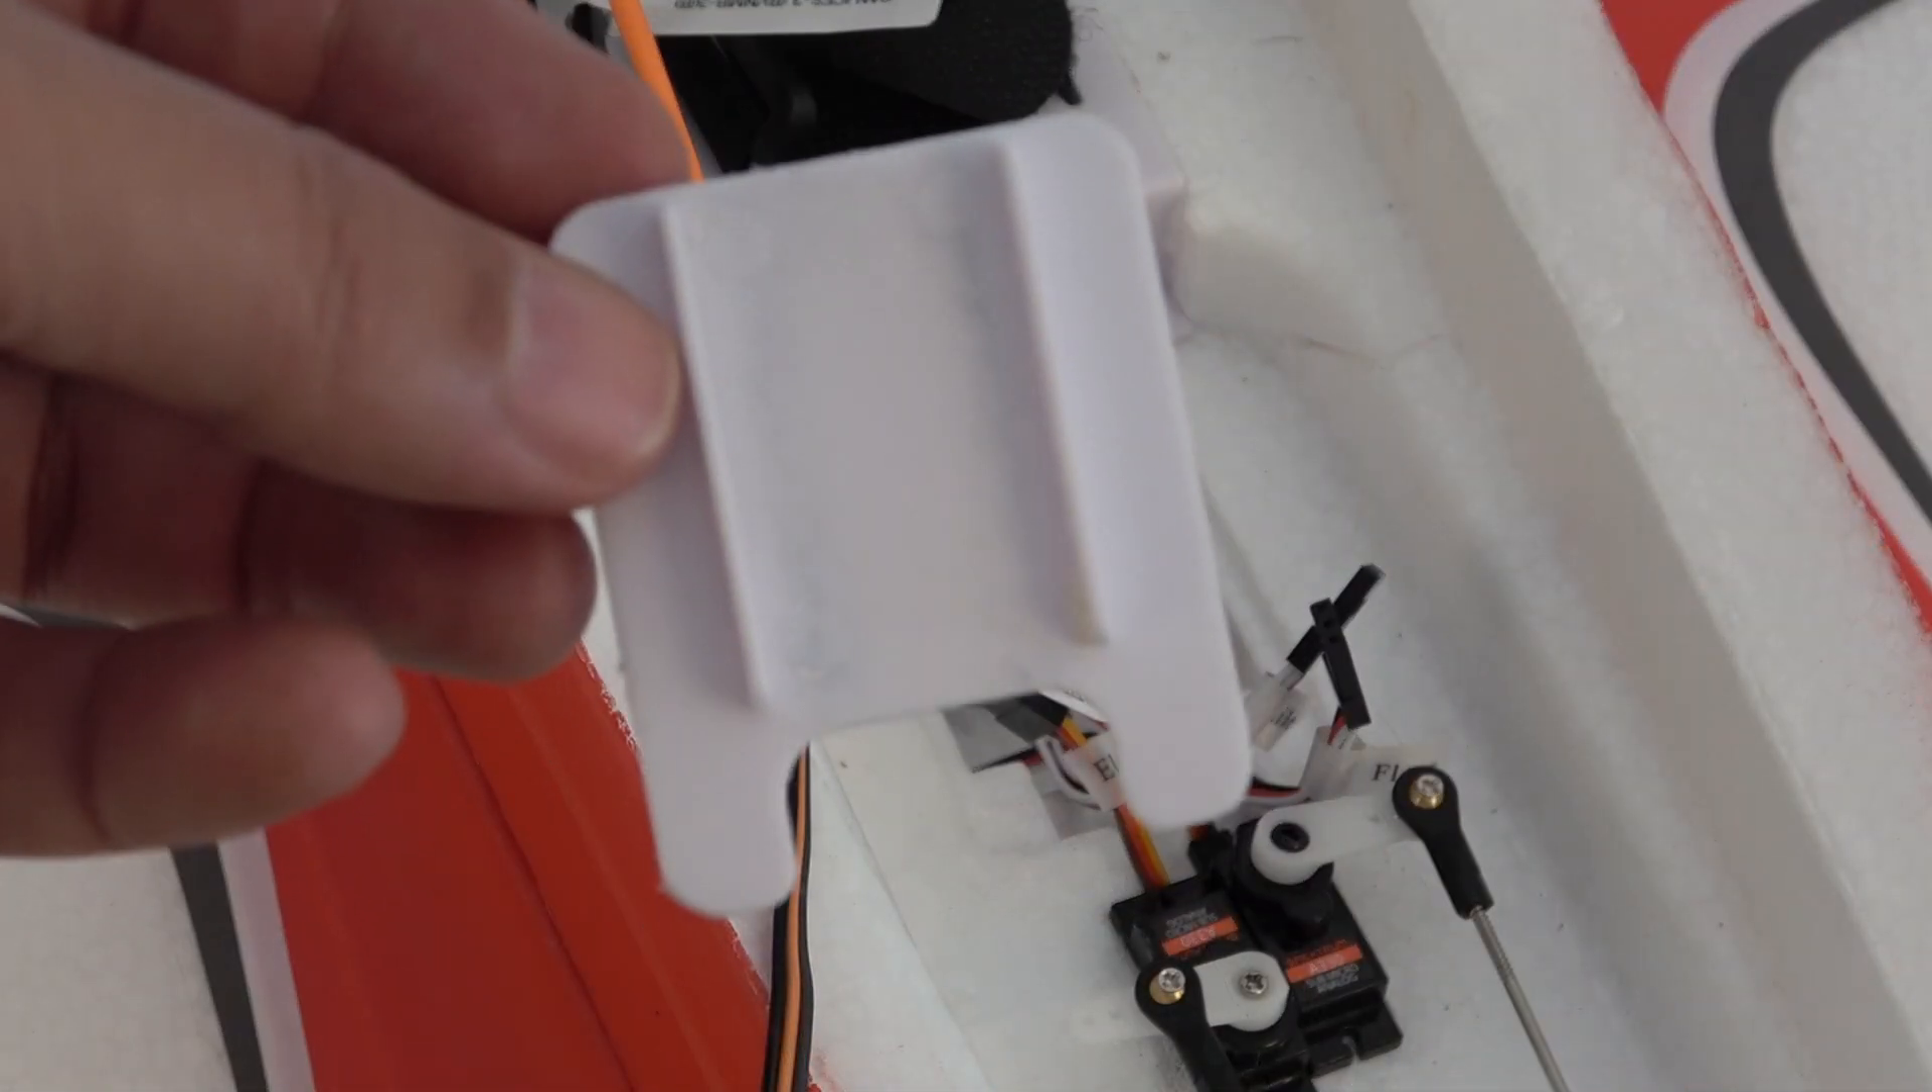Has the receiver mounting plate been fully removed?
Yes.